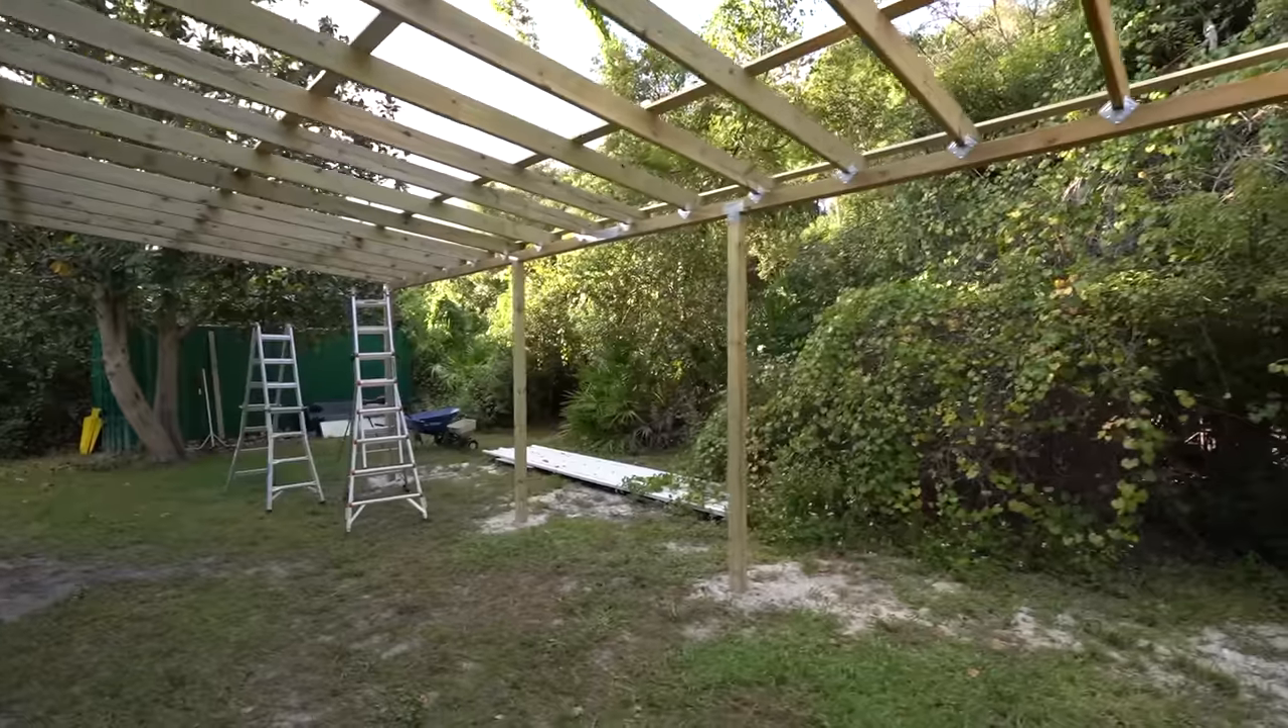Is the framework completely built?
Yes.